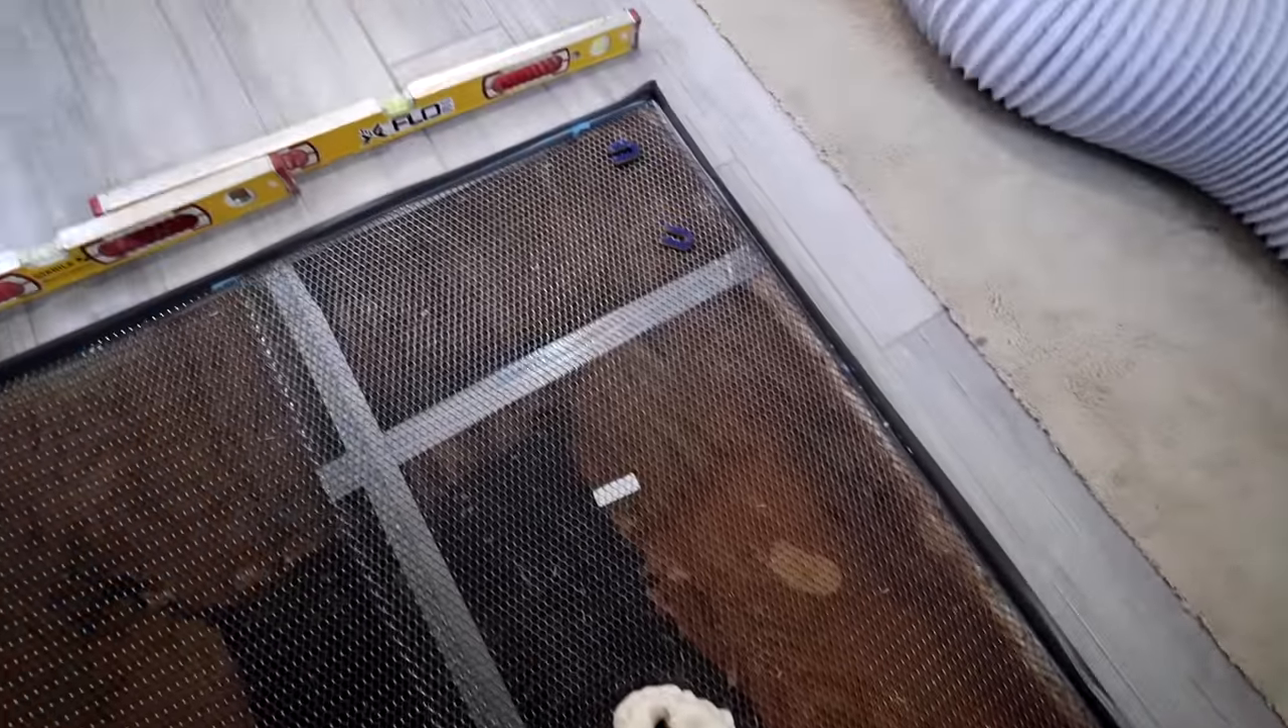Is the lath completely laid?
Yes.